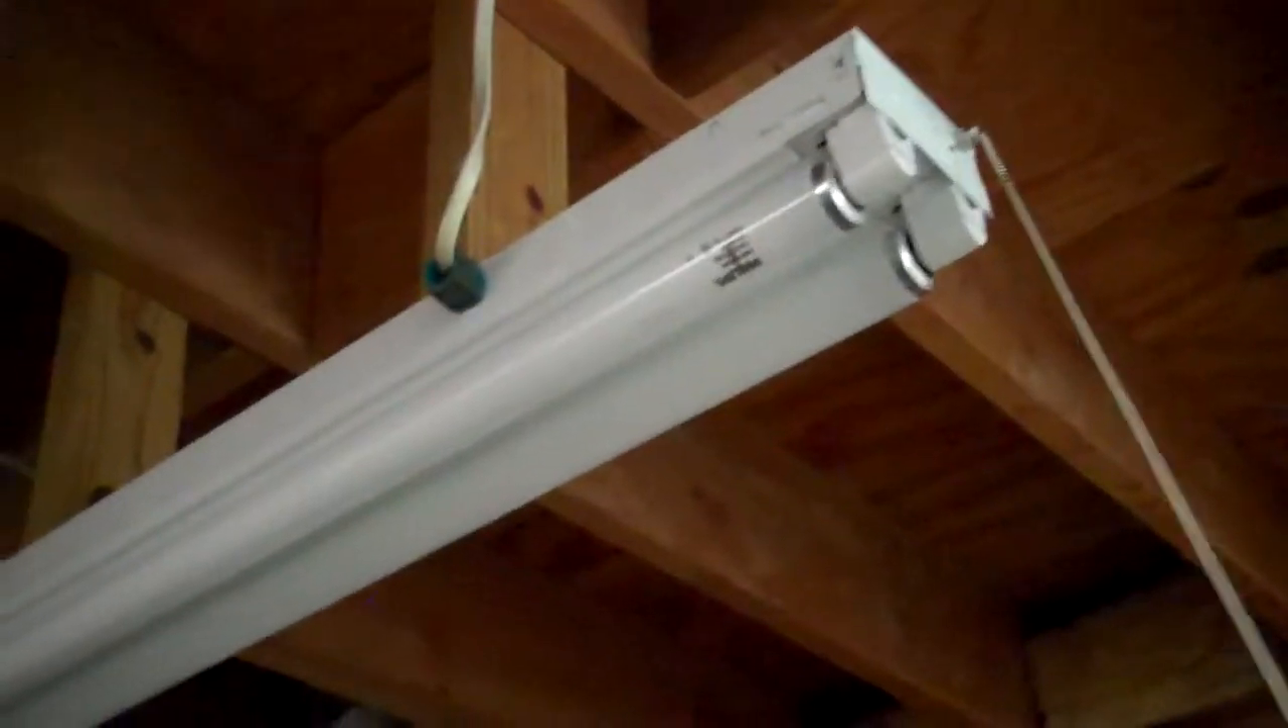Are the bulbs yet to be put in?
No.